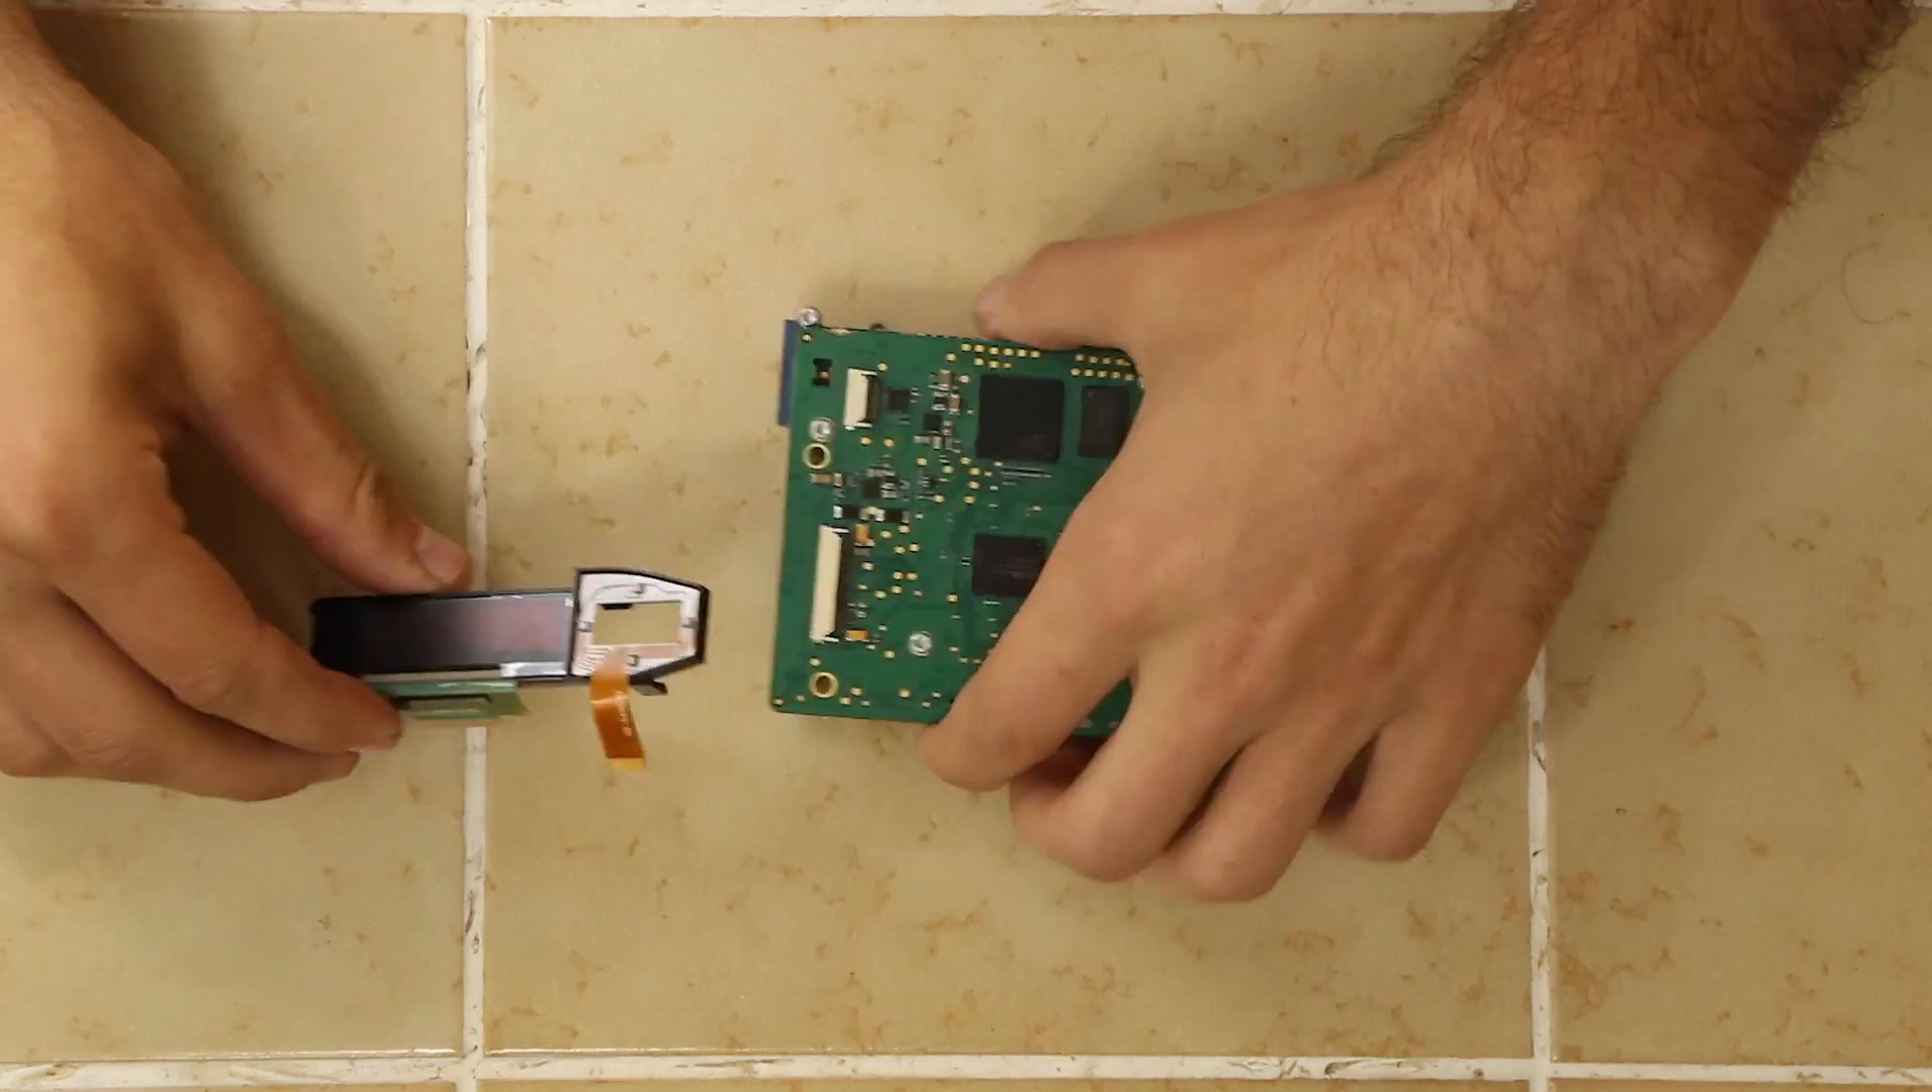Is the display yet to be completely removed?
No.